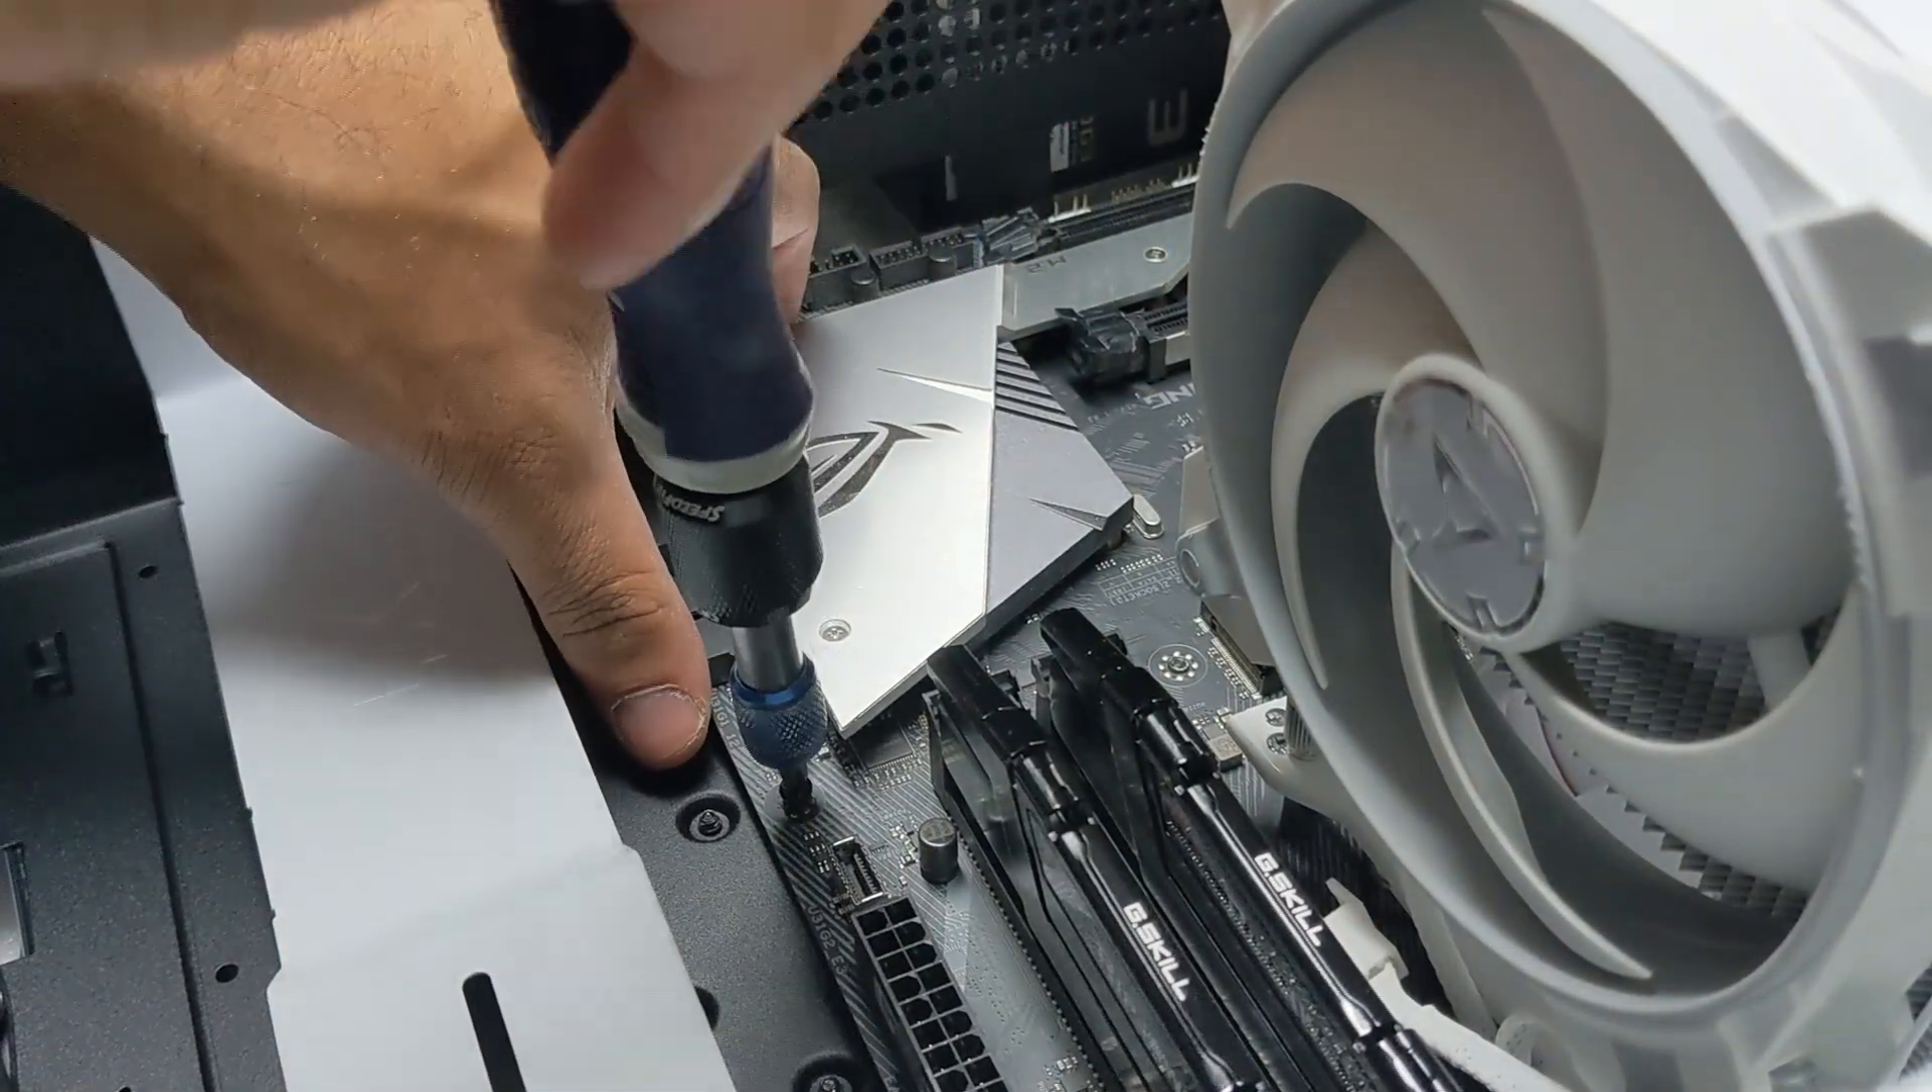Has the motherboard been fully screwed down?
No.